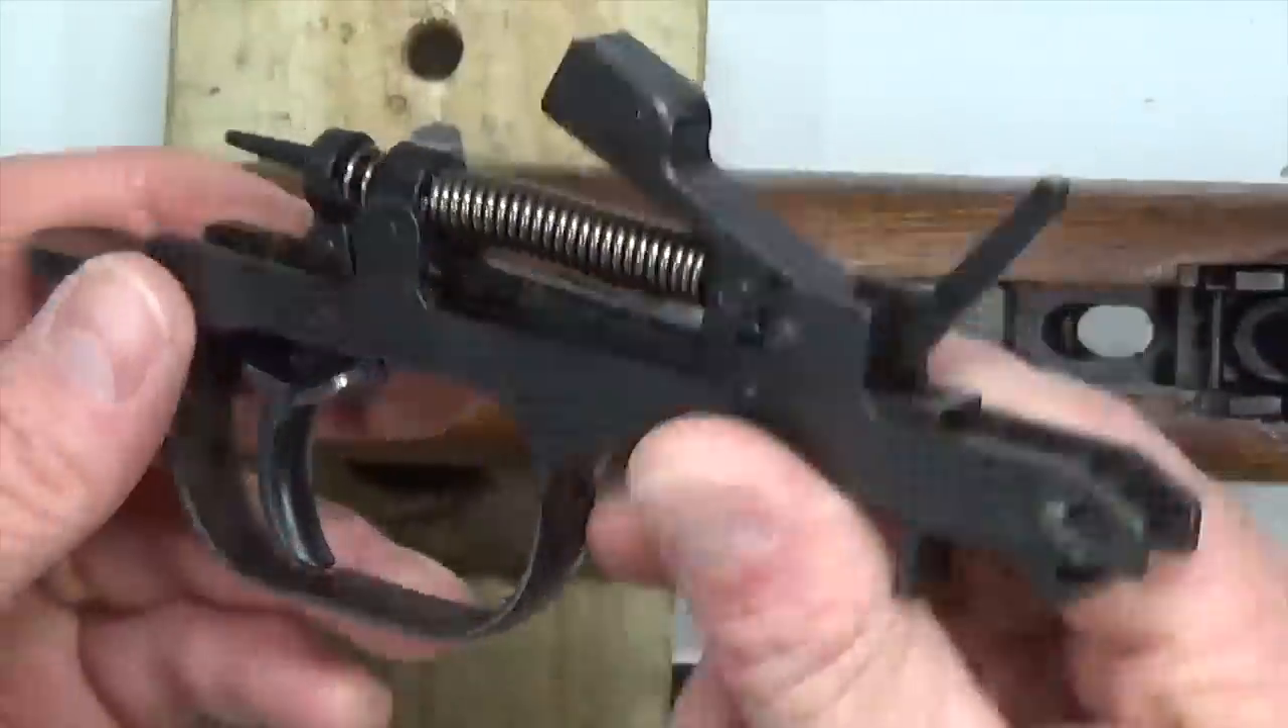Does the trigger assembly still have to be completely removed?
No.